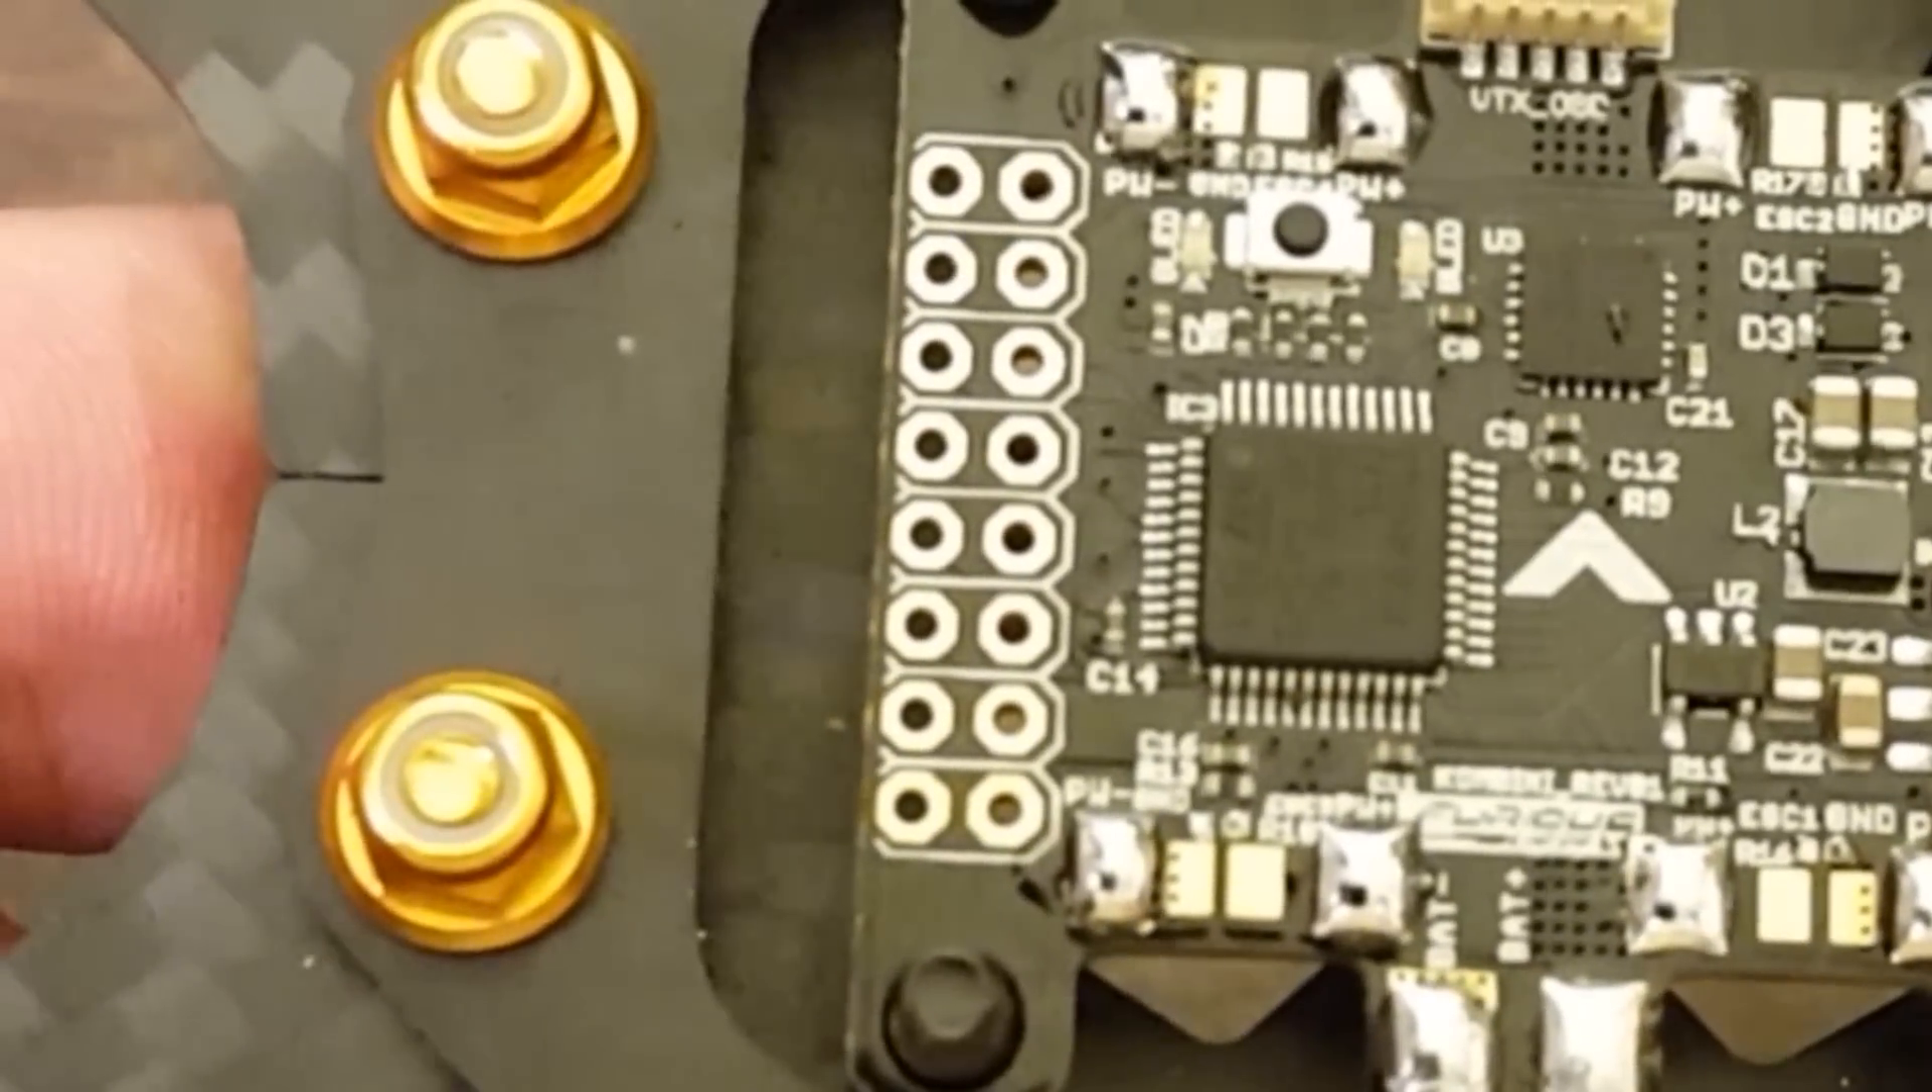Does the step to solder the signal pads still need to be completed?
Yes.